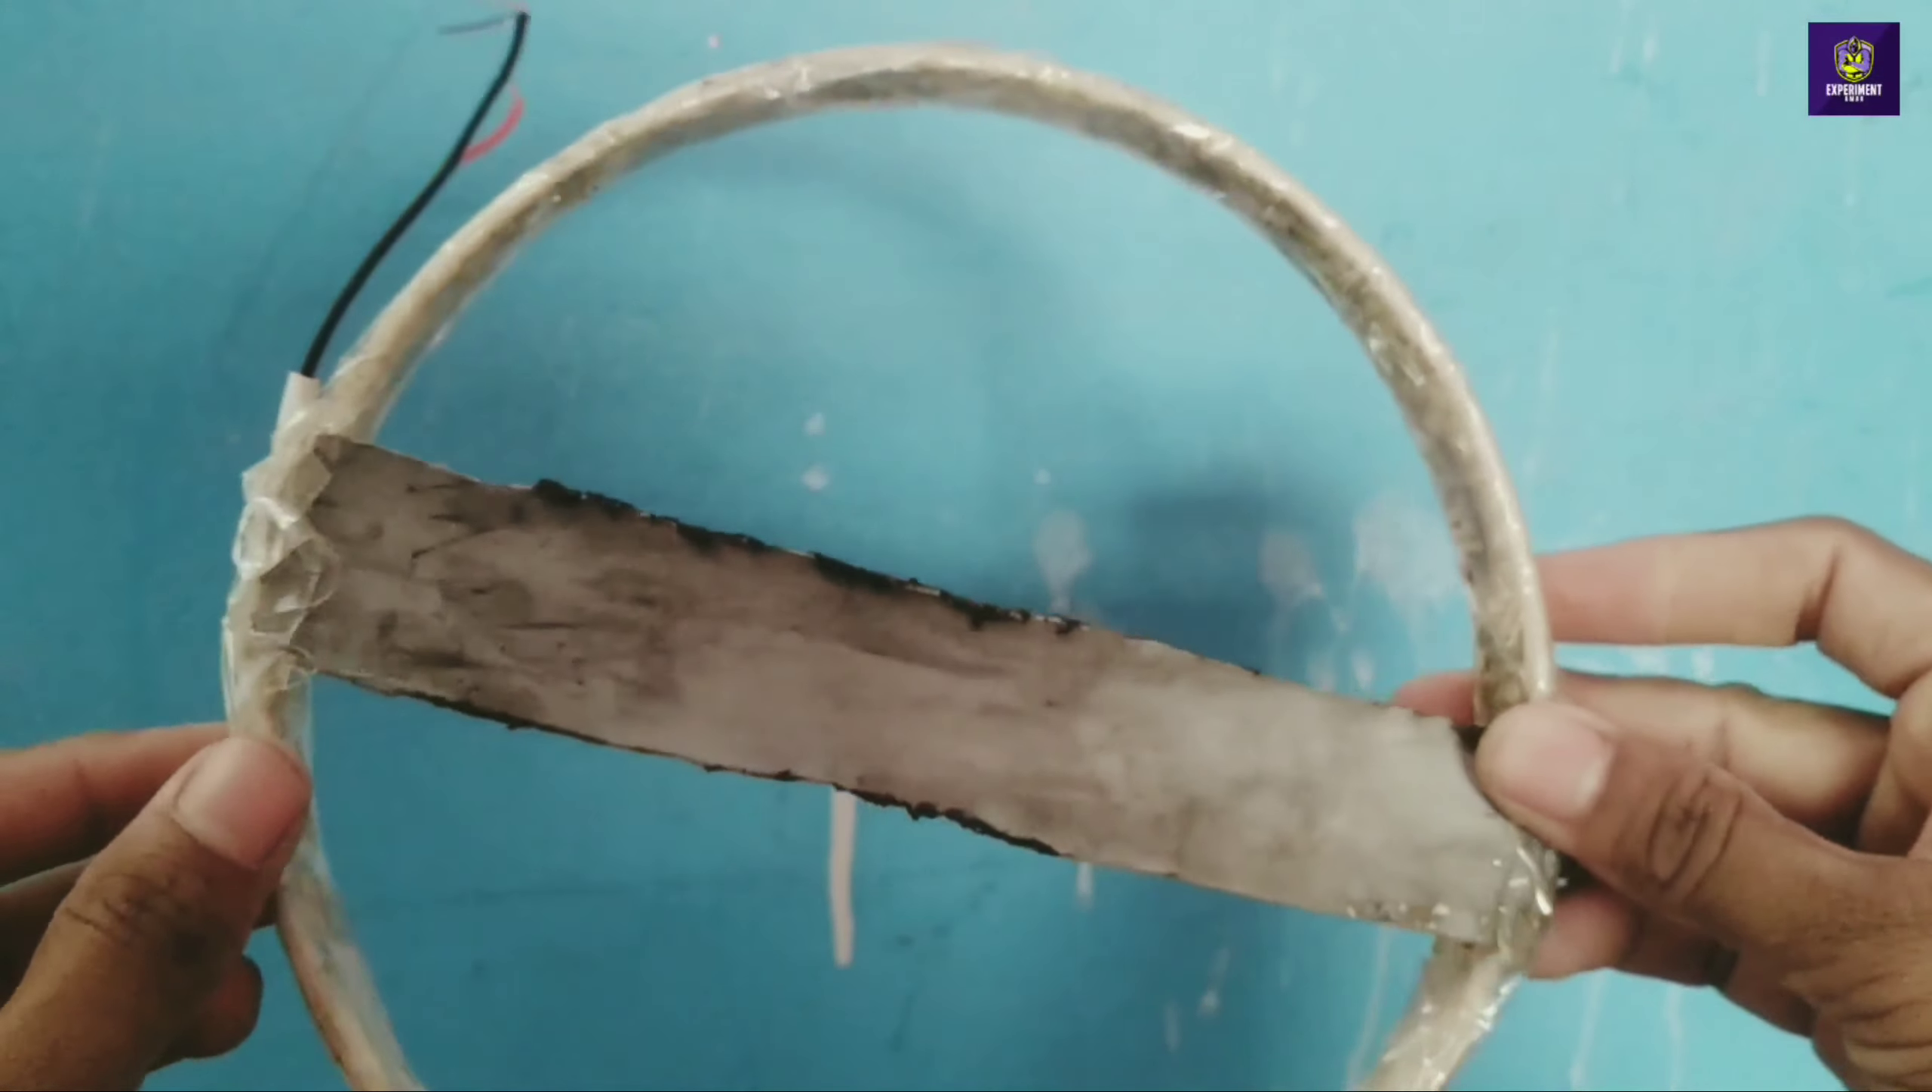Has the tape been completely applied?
Yes.